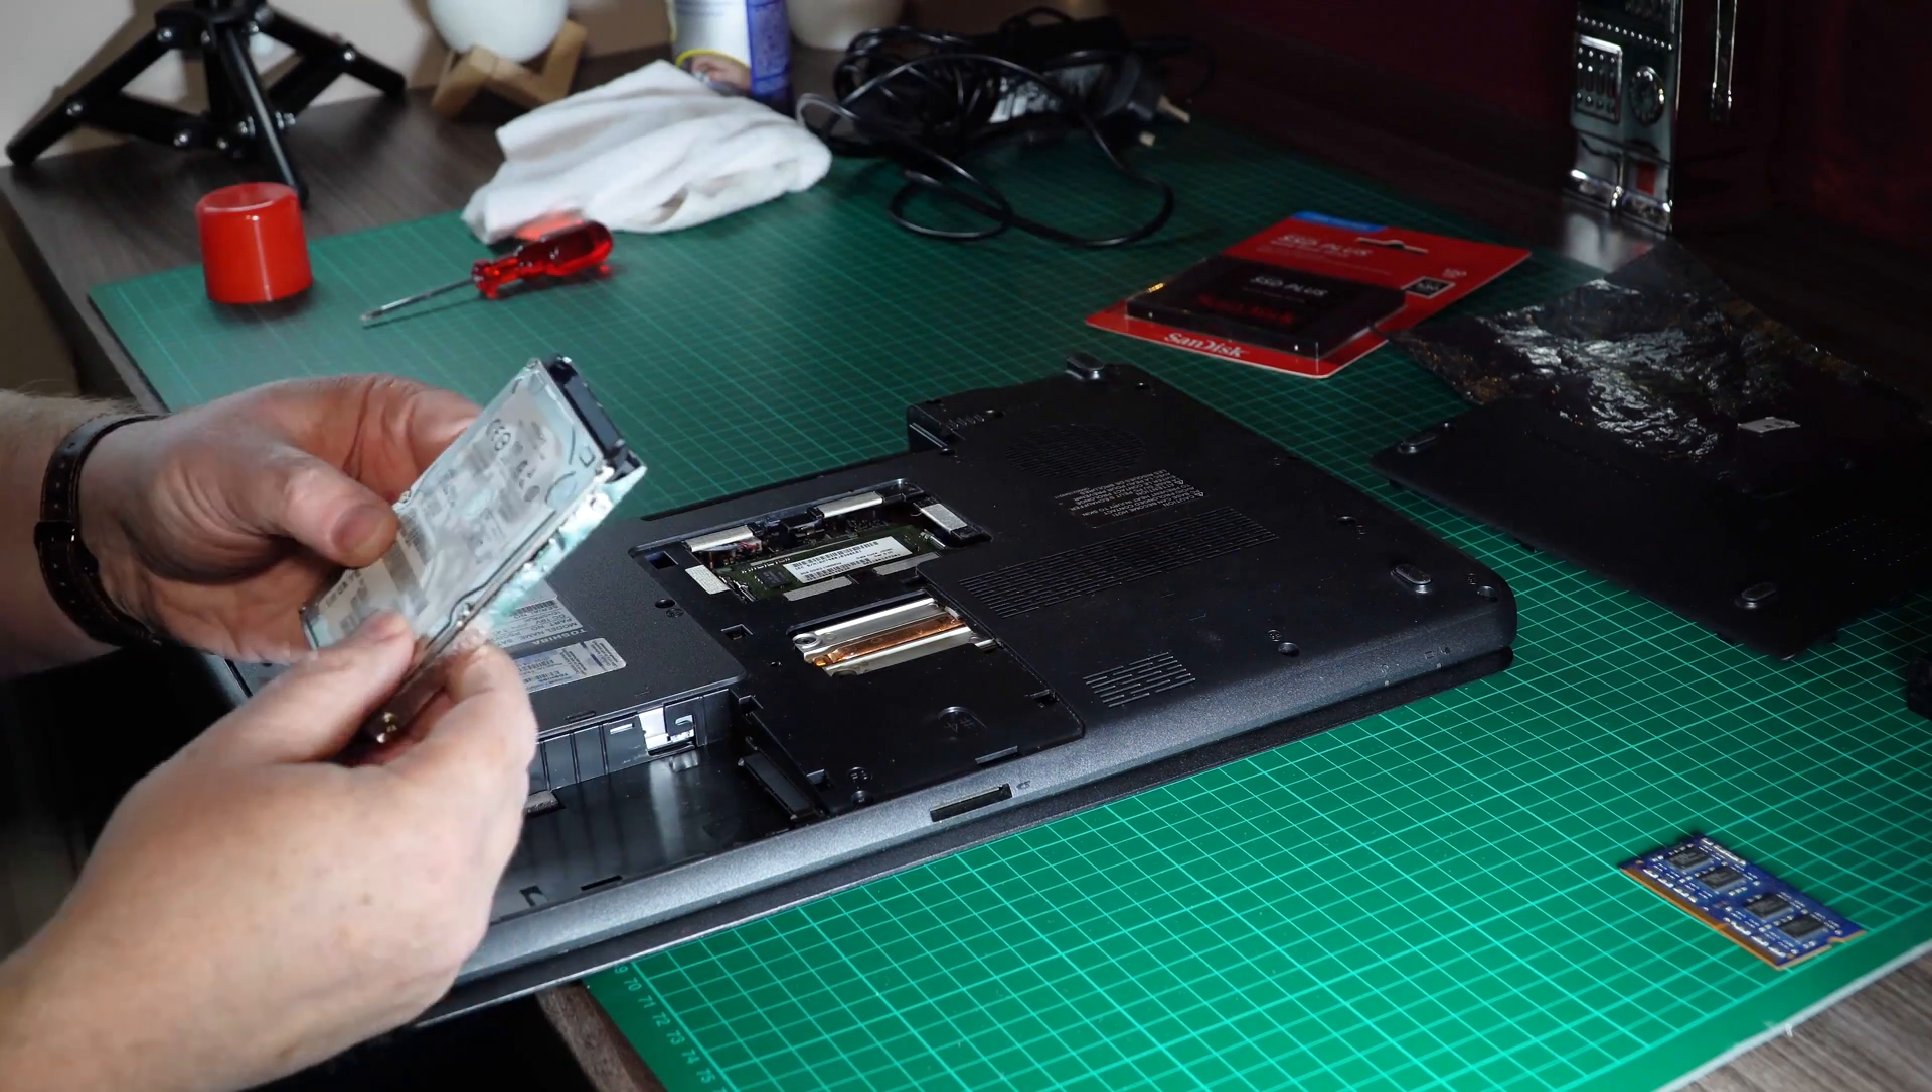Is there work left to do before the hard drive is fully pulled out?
No.